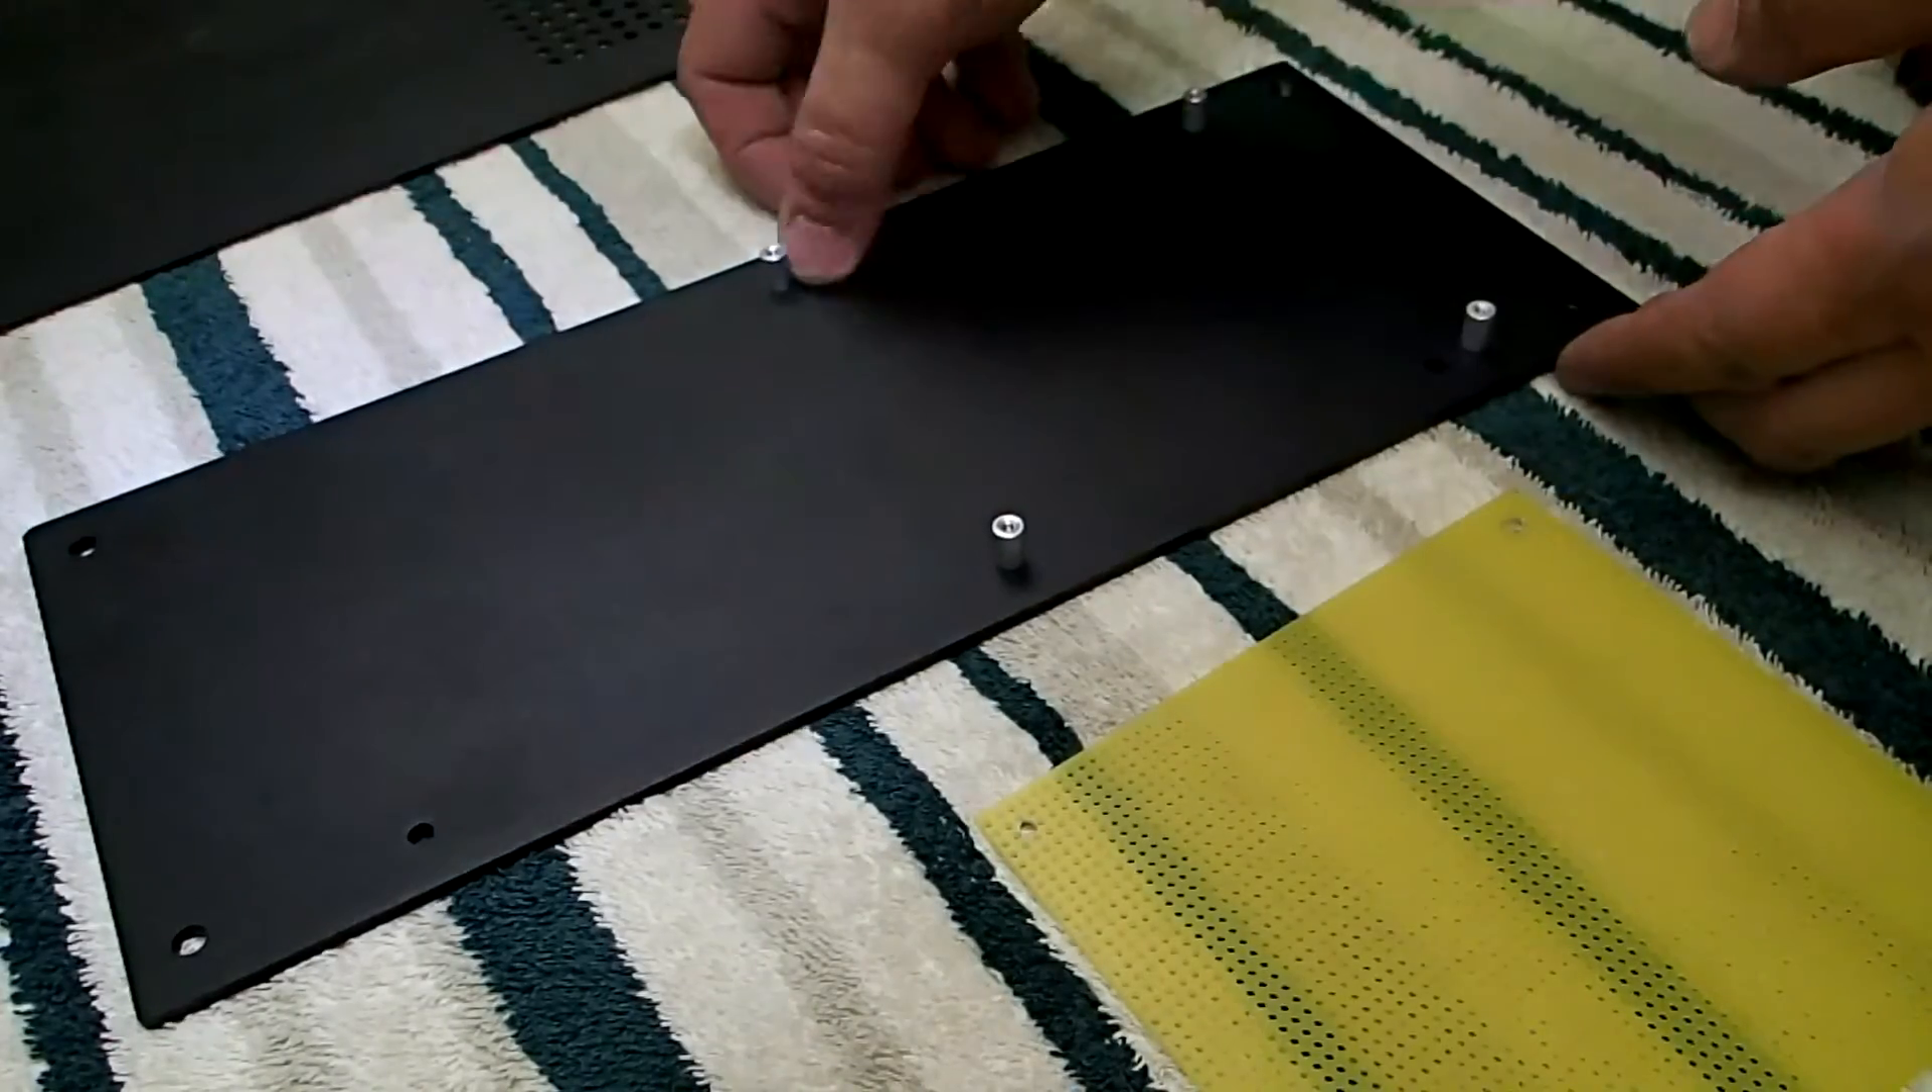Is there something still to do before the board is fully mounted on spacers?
Yes.